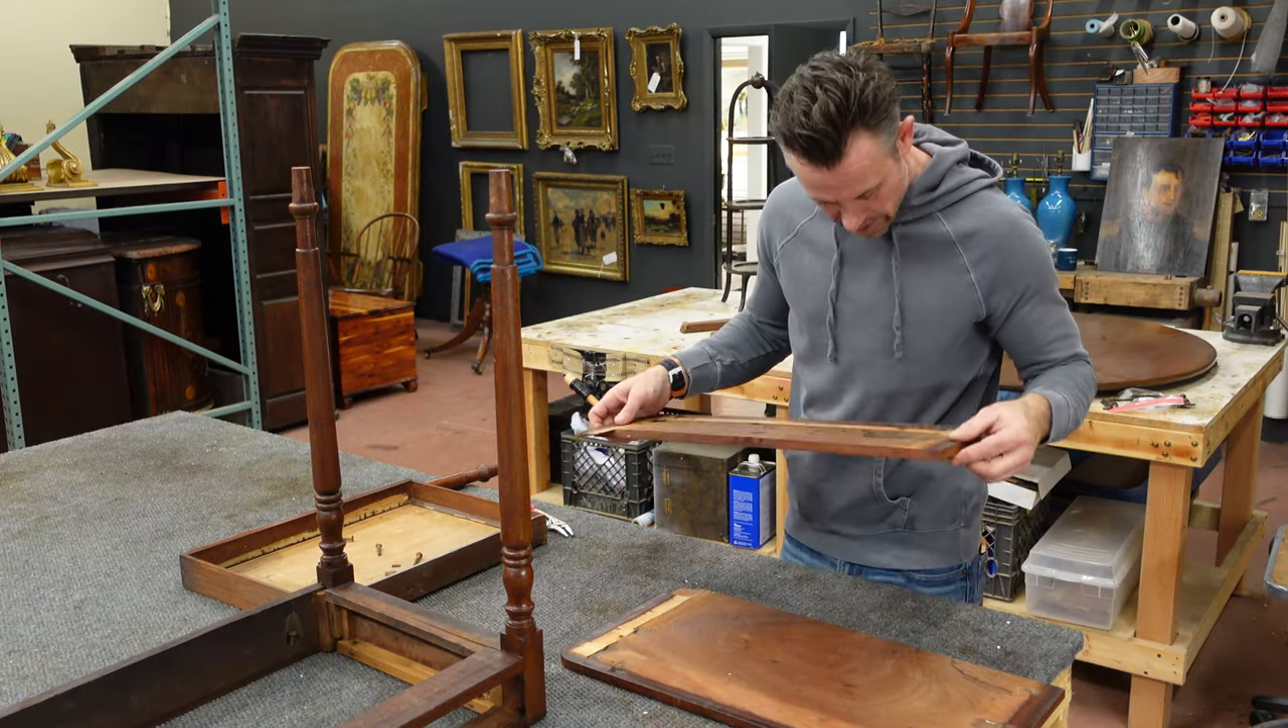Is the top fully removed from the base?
Yes.